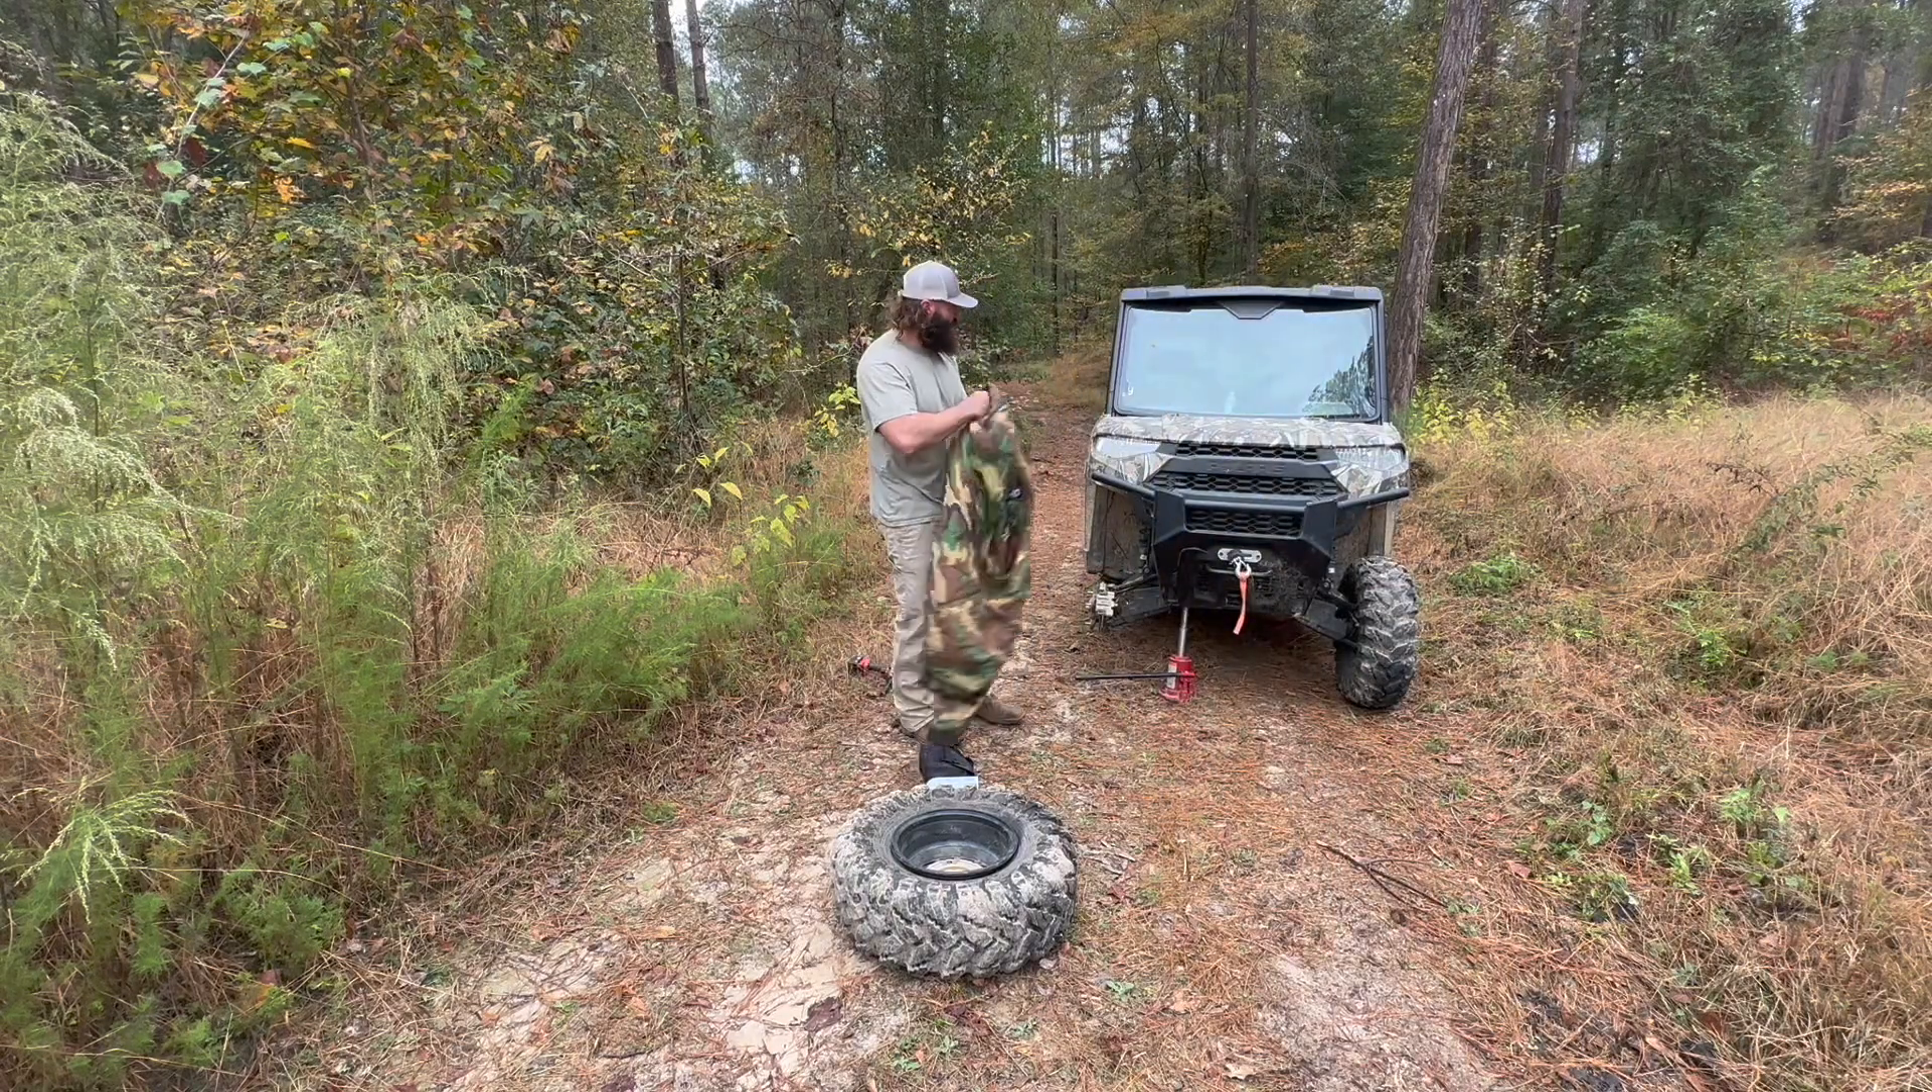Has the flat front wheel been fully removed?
Yes.